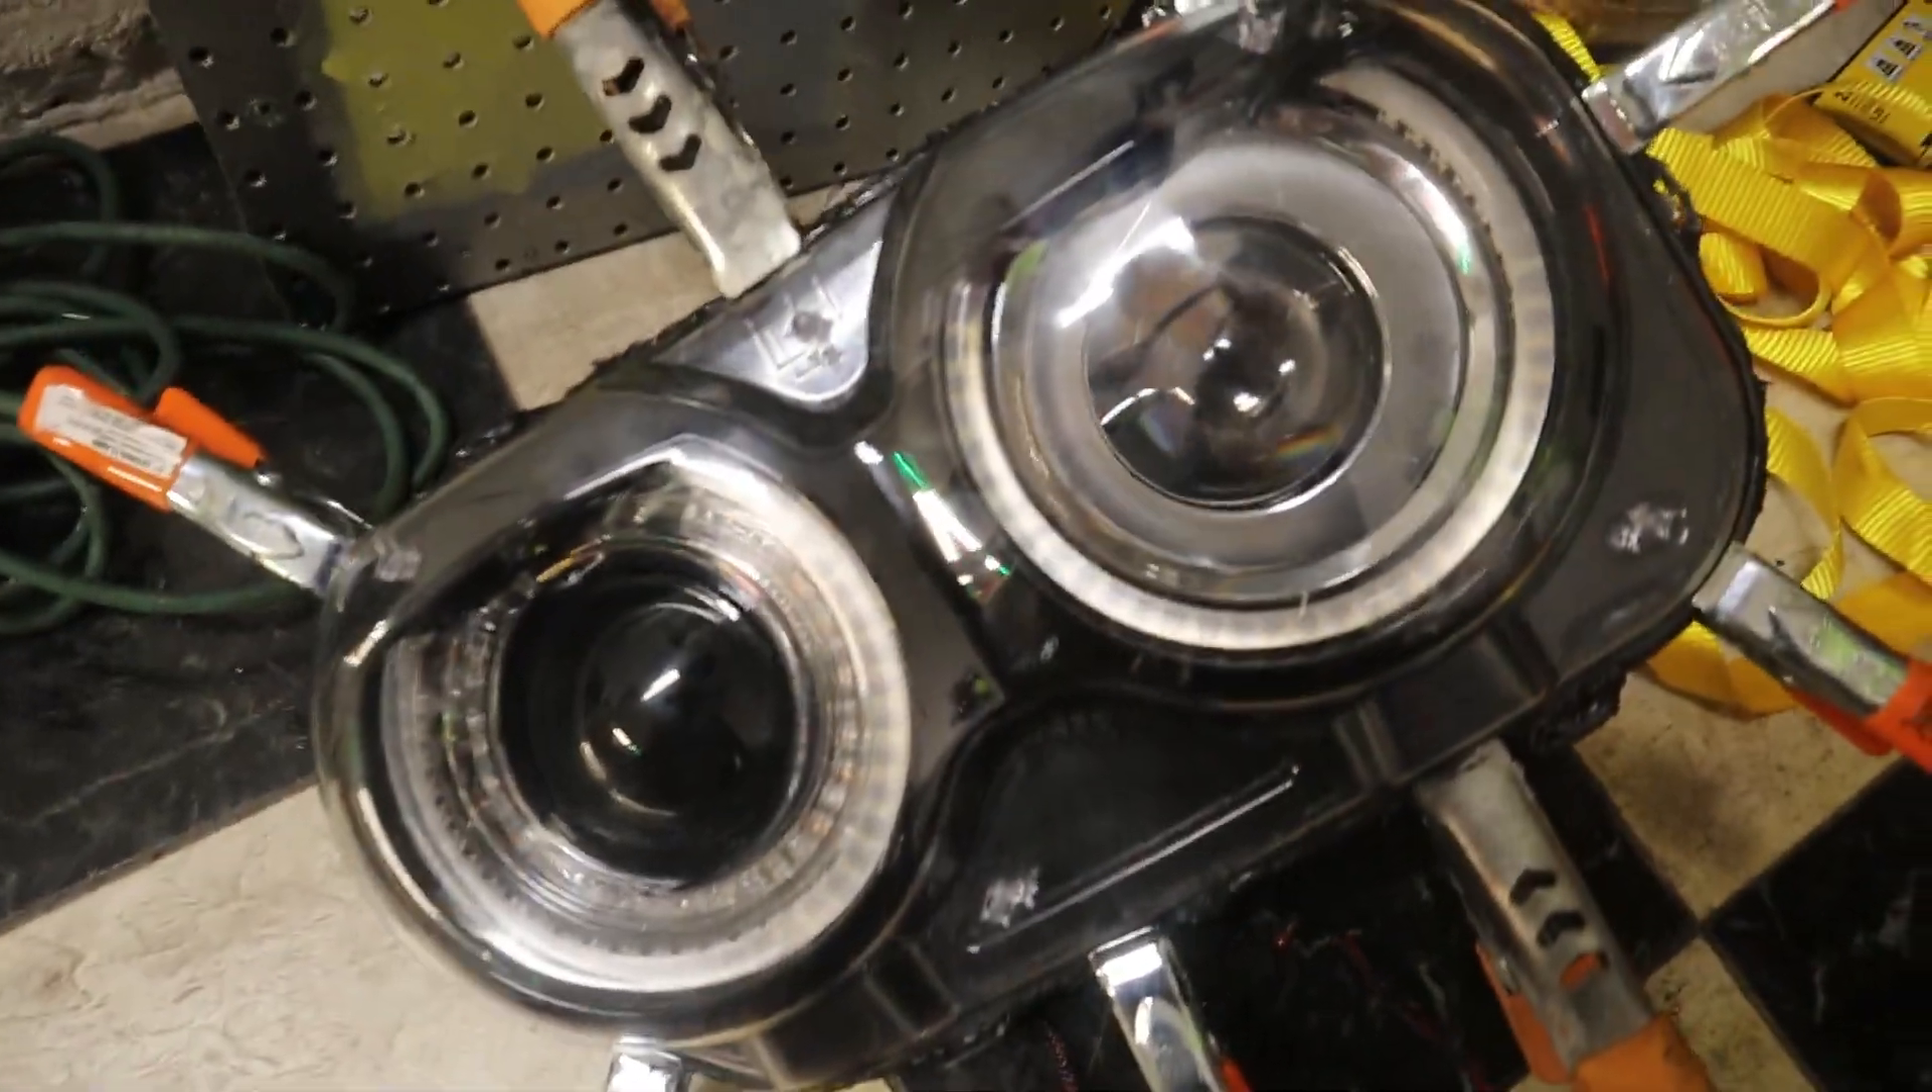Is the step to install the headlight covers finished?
Yes.